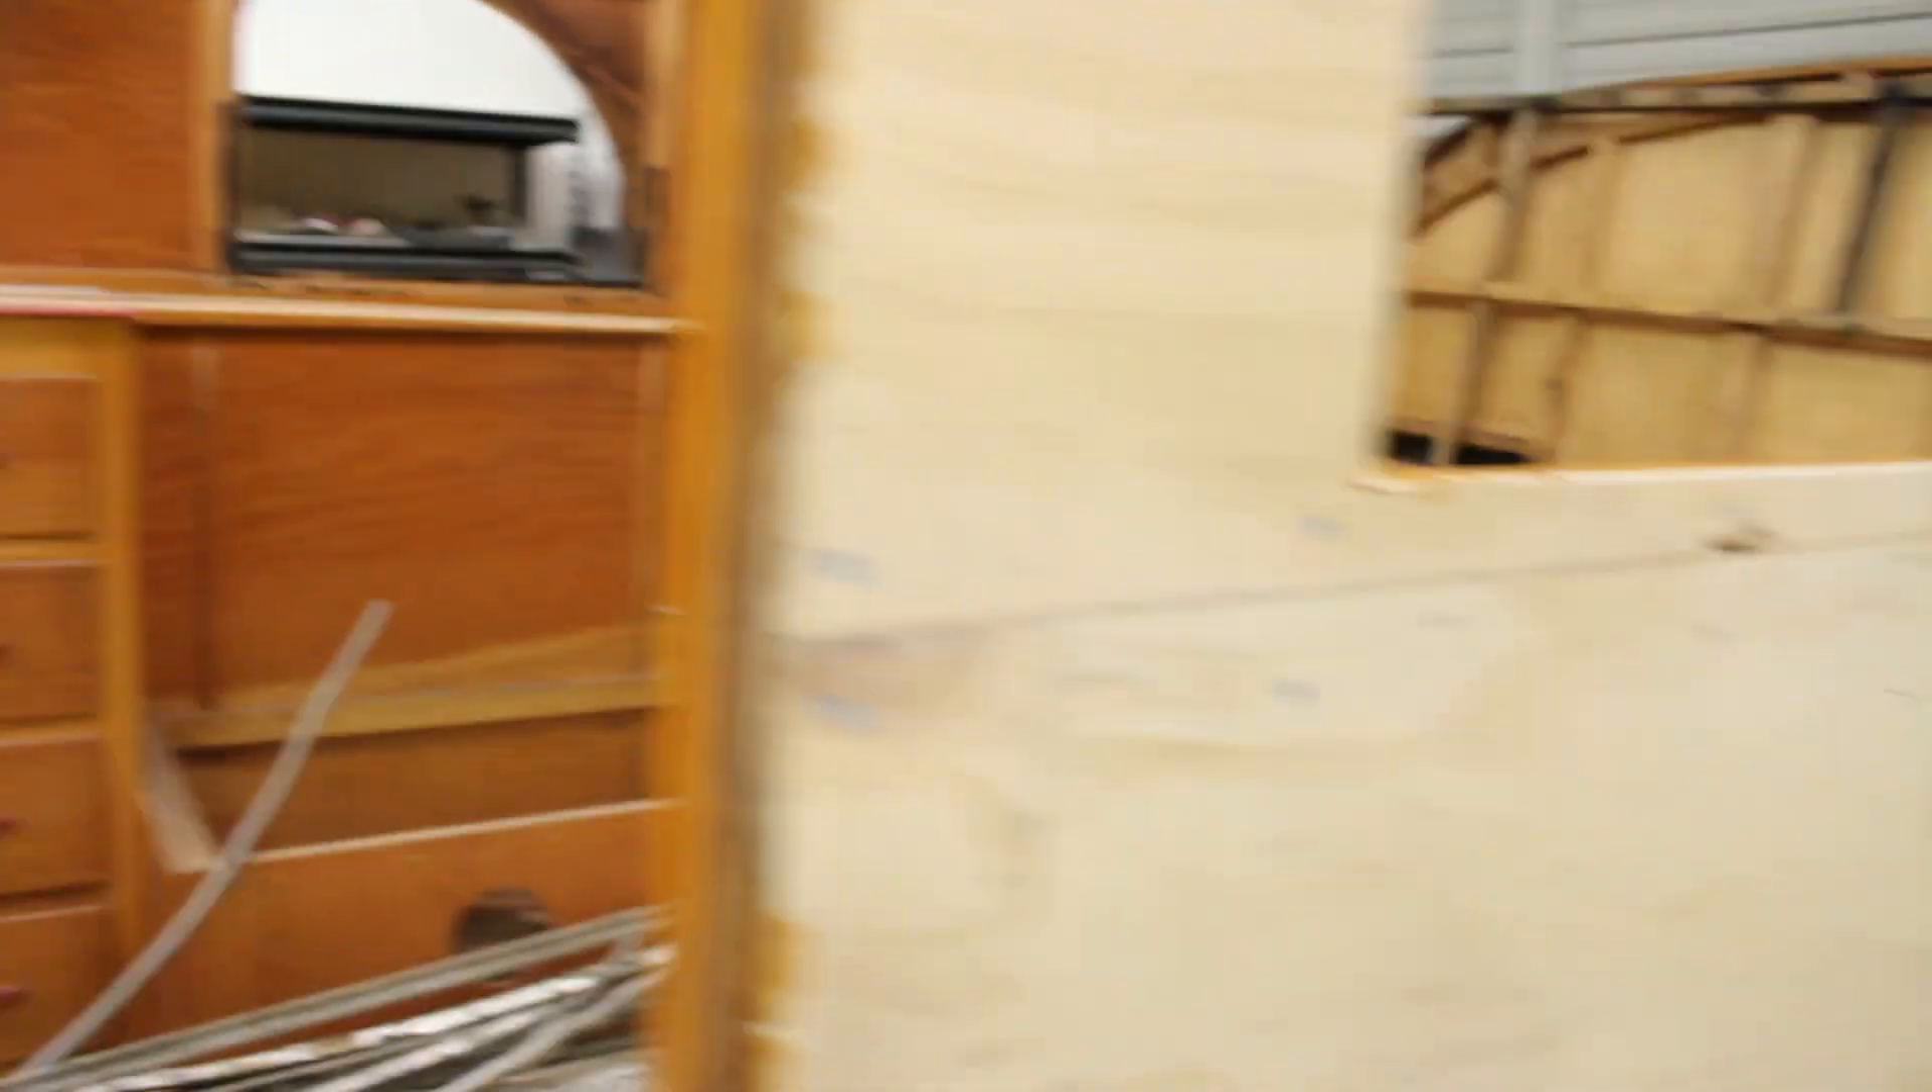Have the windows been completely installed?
No.